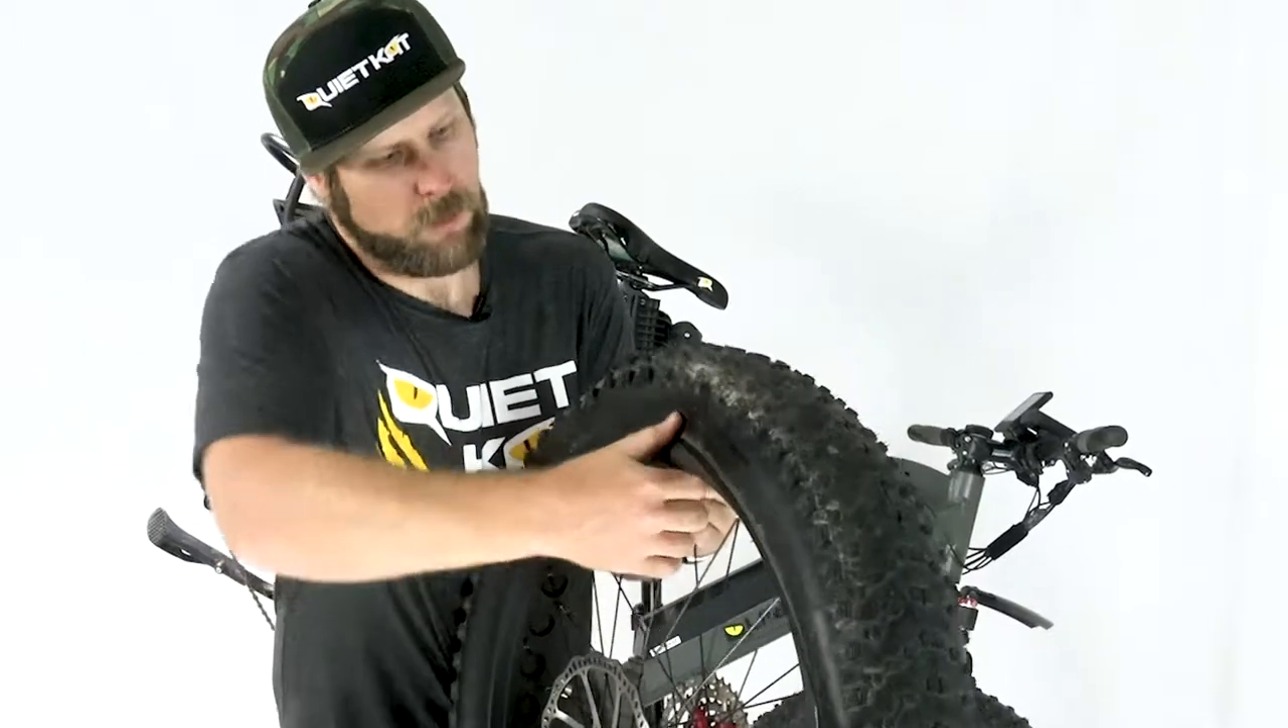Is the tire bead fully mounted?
No.